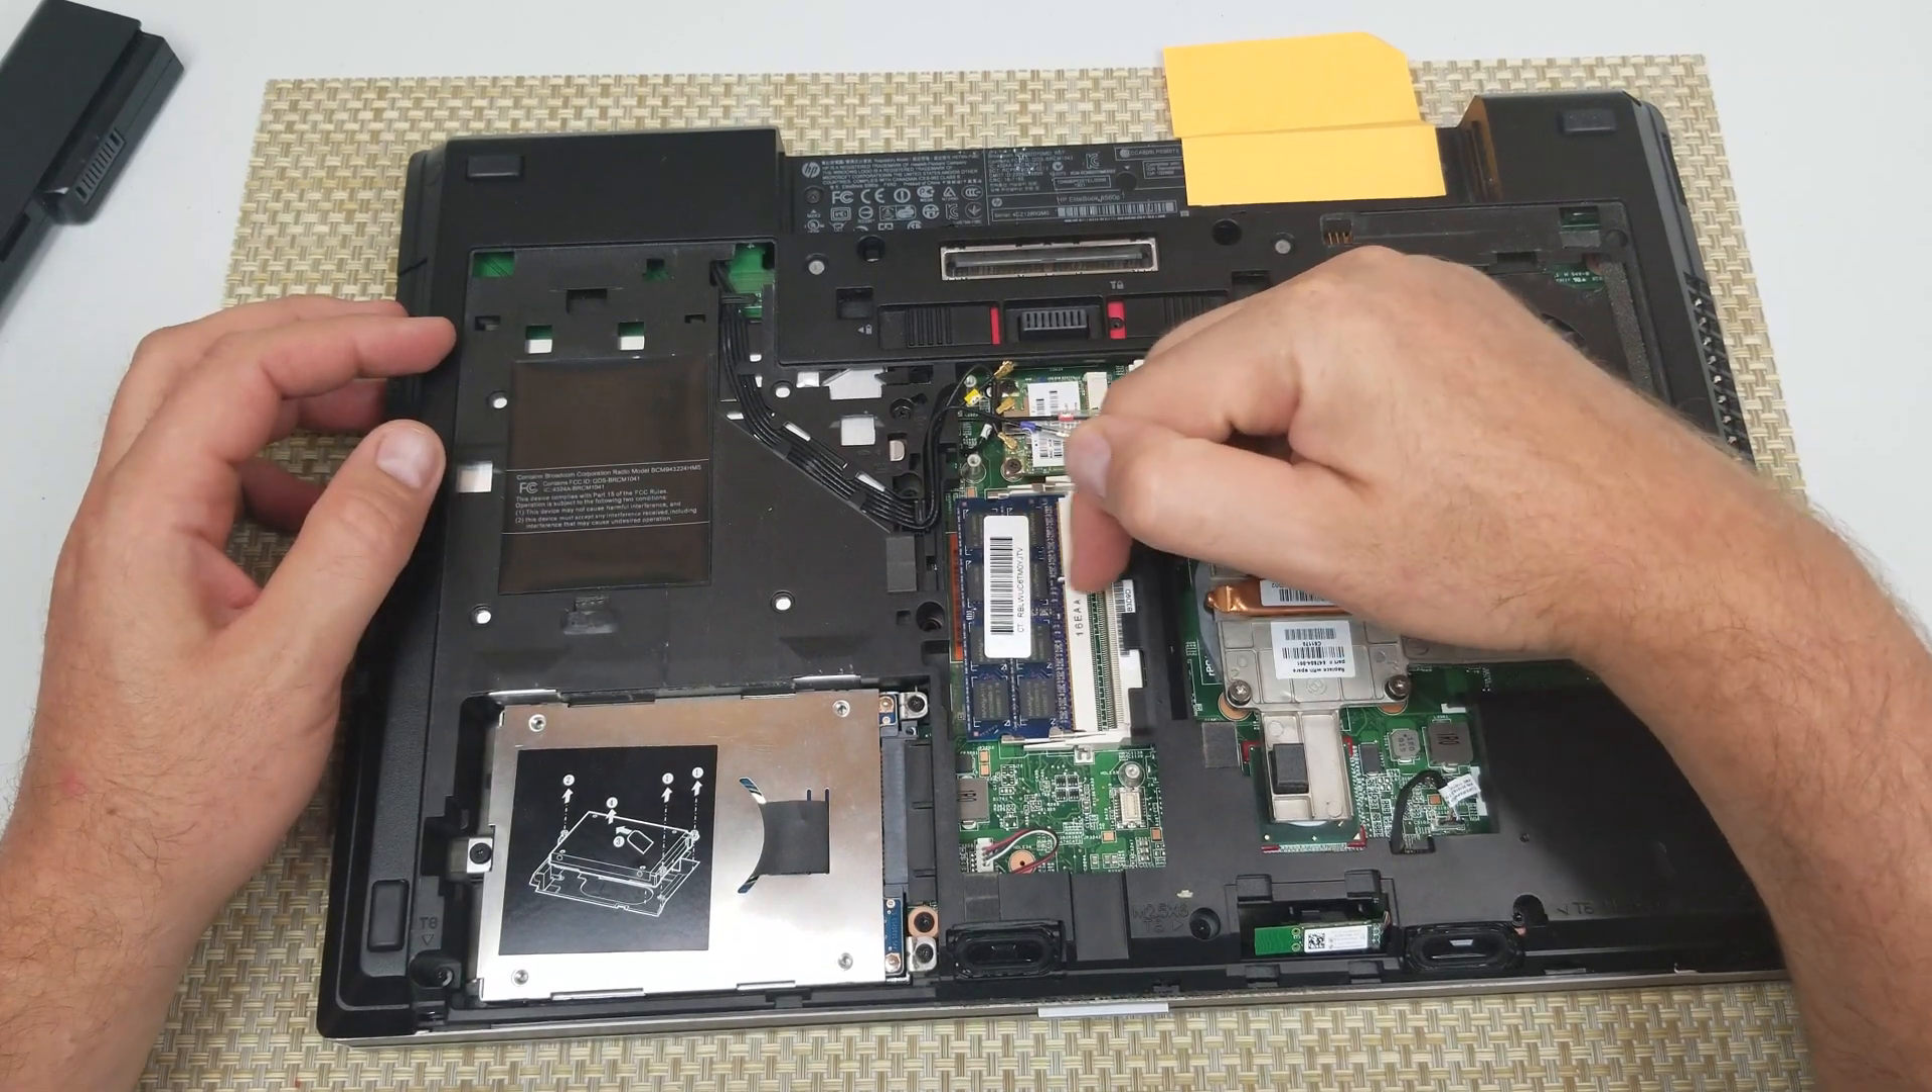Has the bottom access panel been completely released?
Yes.